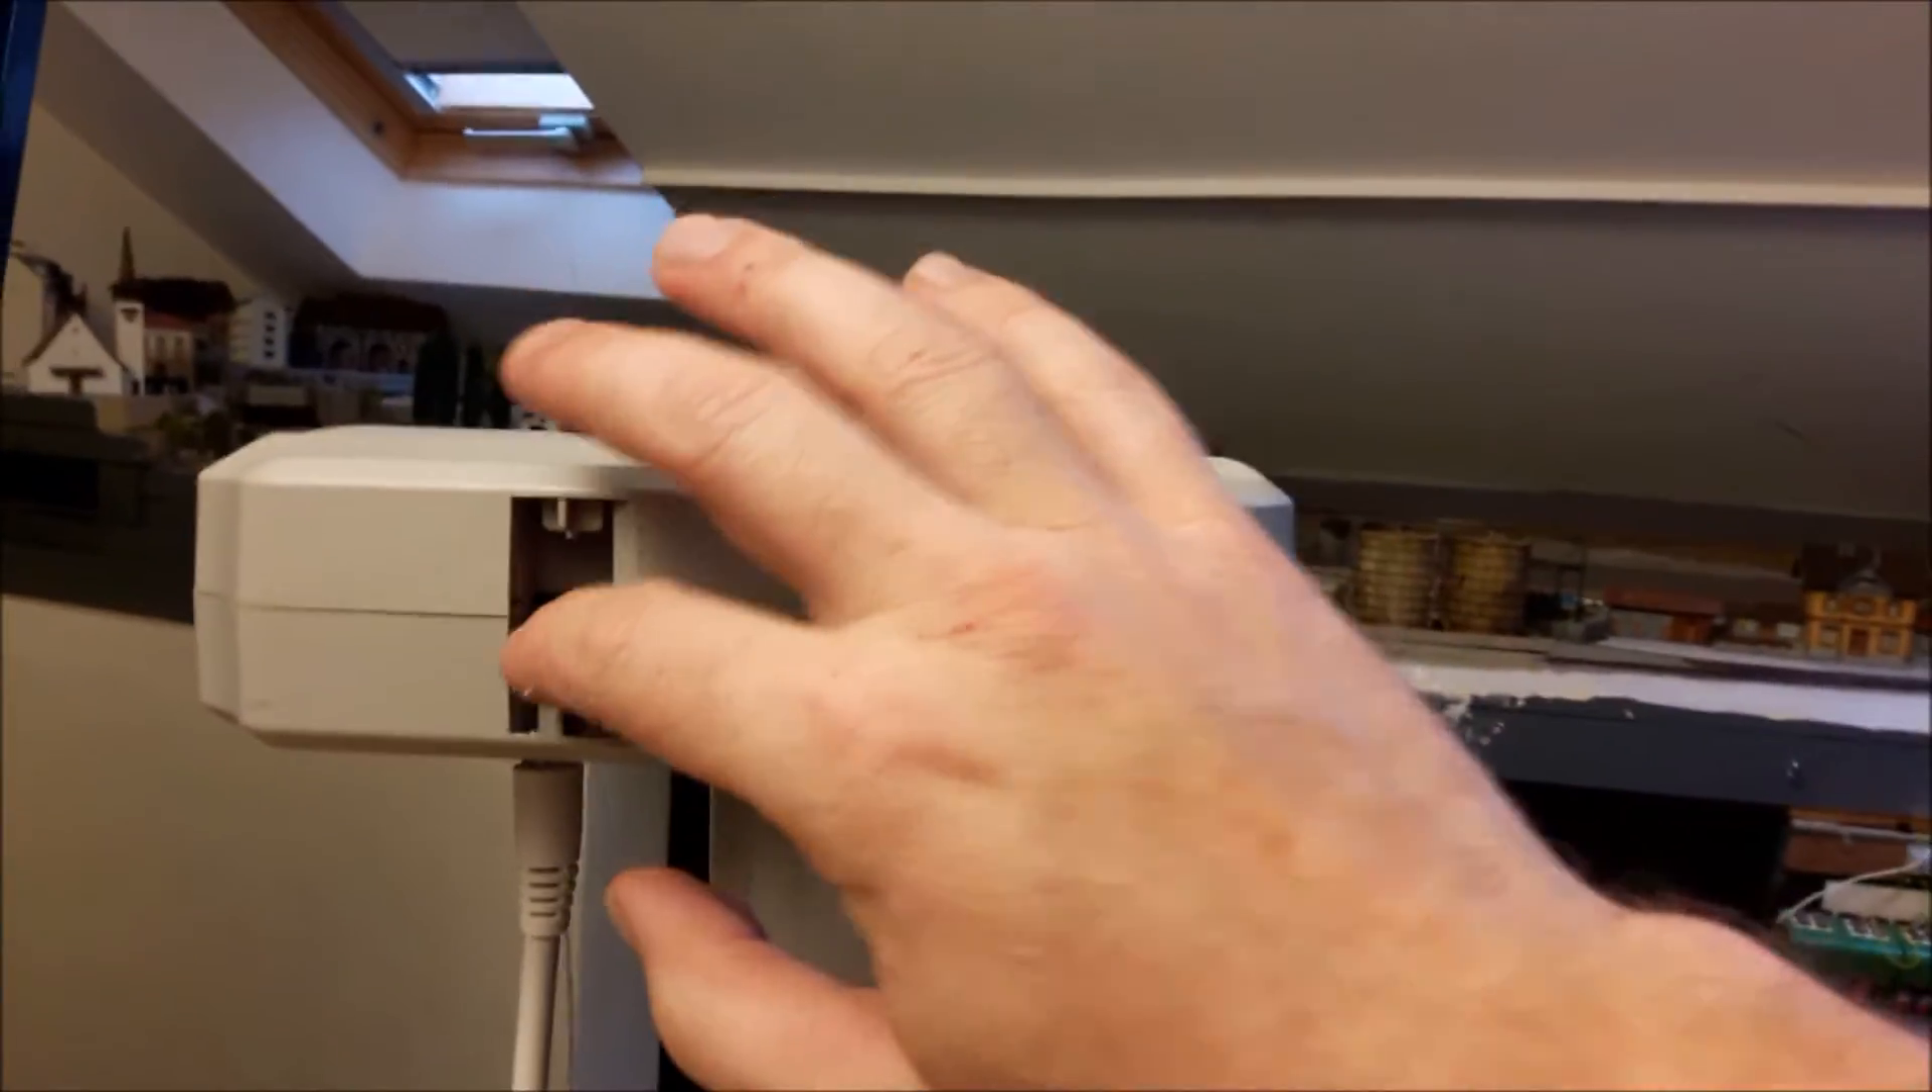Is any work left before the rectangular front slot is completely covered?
Yes.